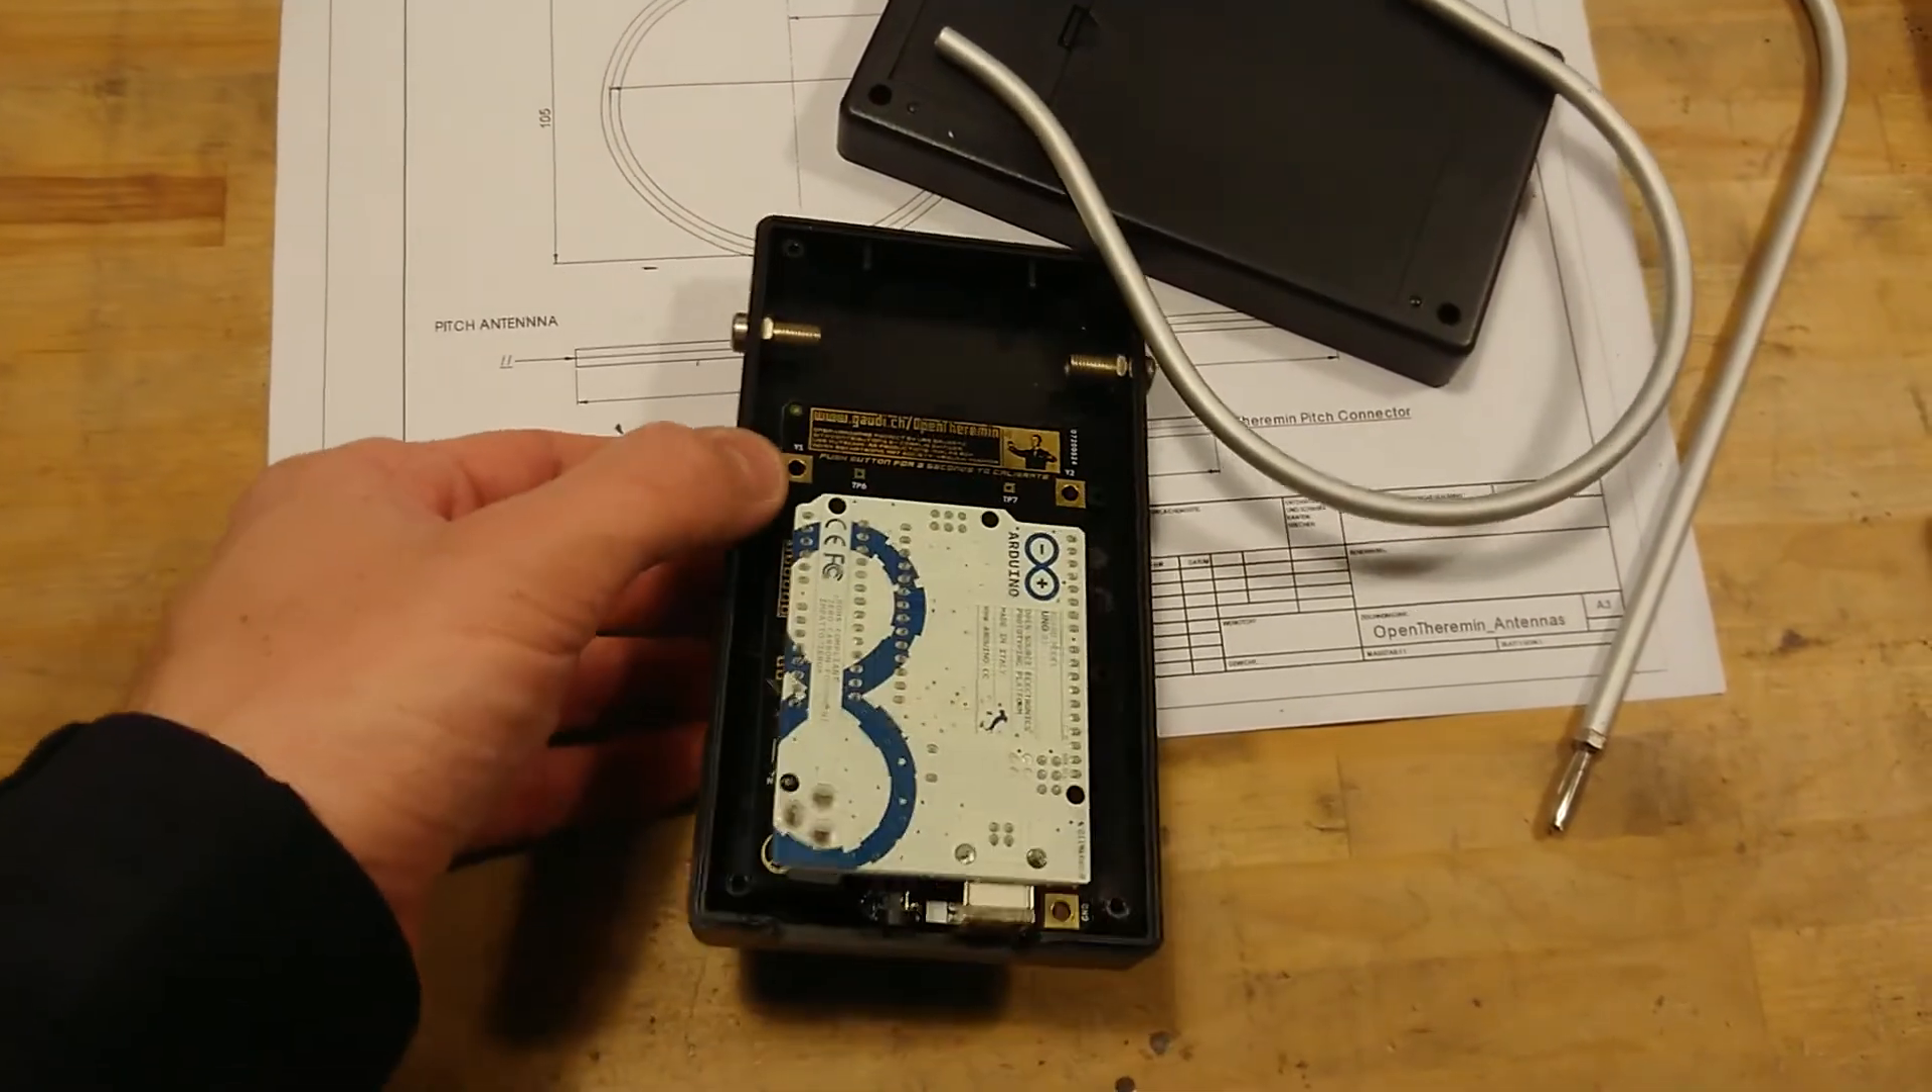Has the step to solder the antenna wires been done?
No.